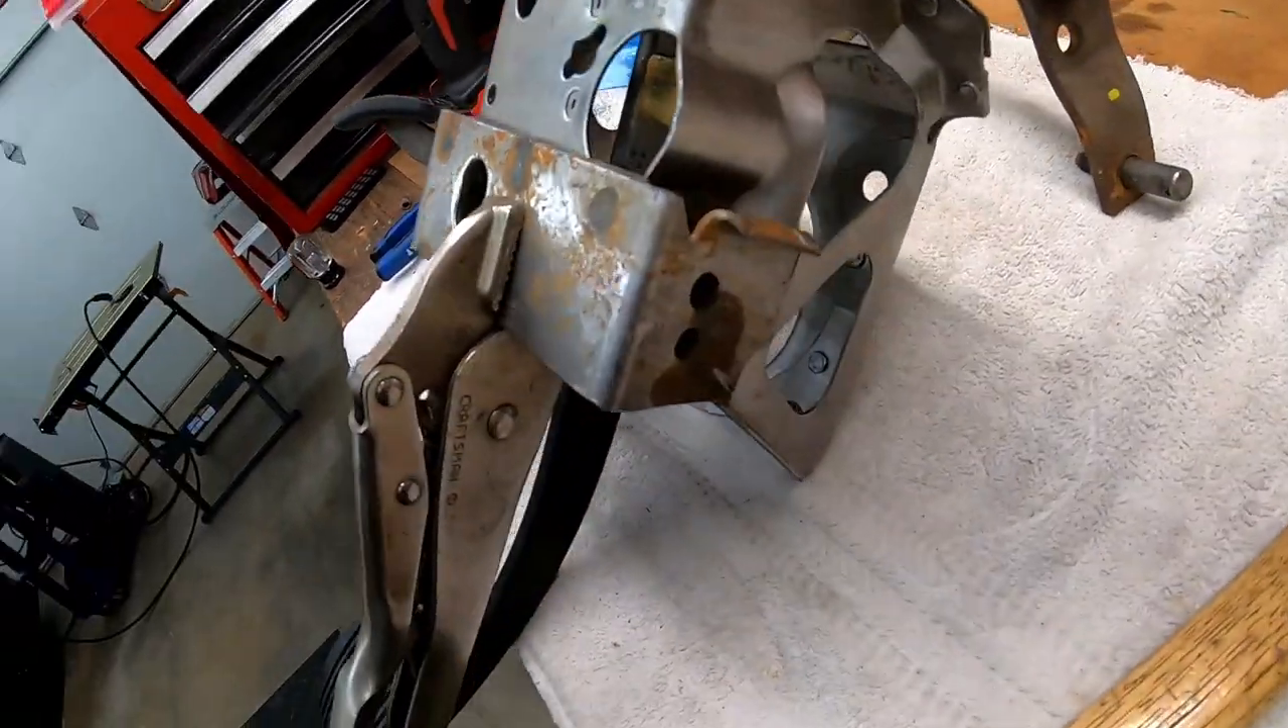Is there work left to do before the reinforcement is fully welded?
Yes.